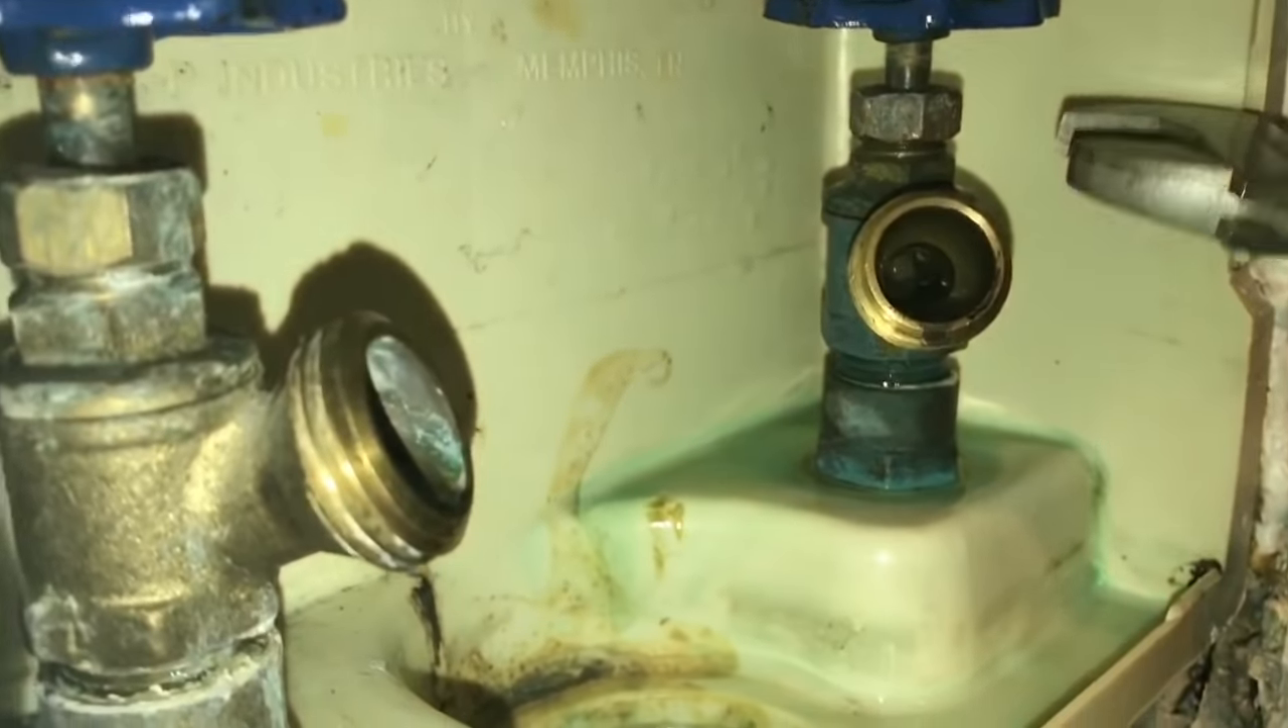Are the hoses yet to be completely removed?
No.